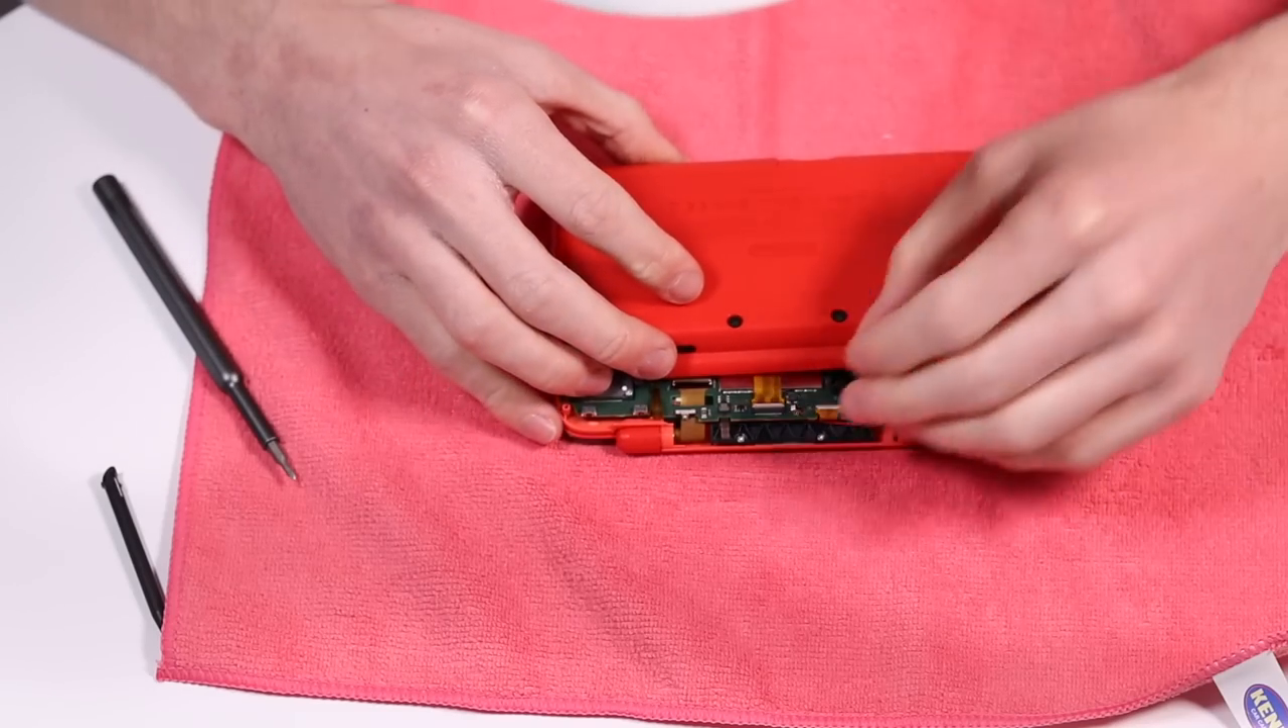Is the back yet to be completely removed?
Yes.